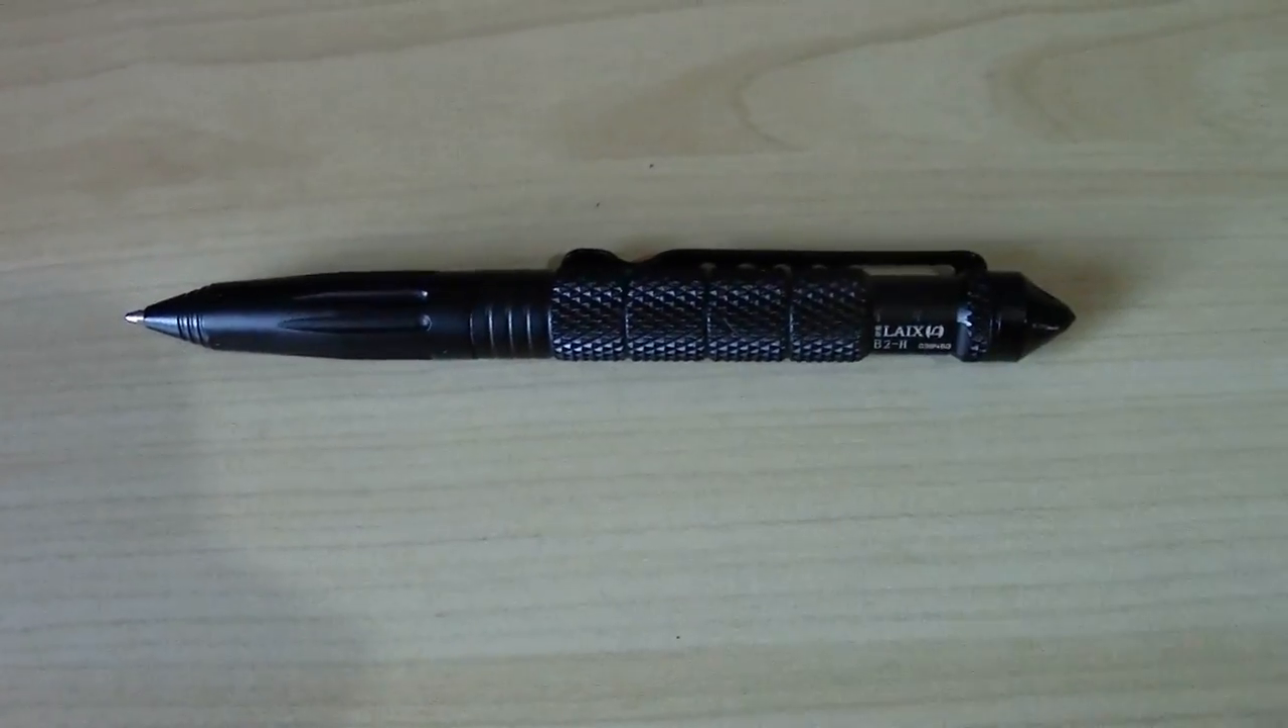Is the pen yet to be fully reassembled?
No.